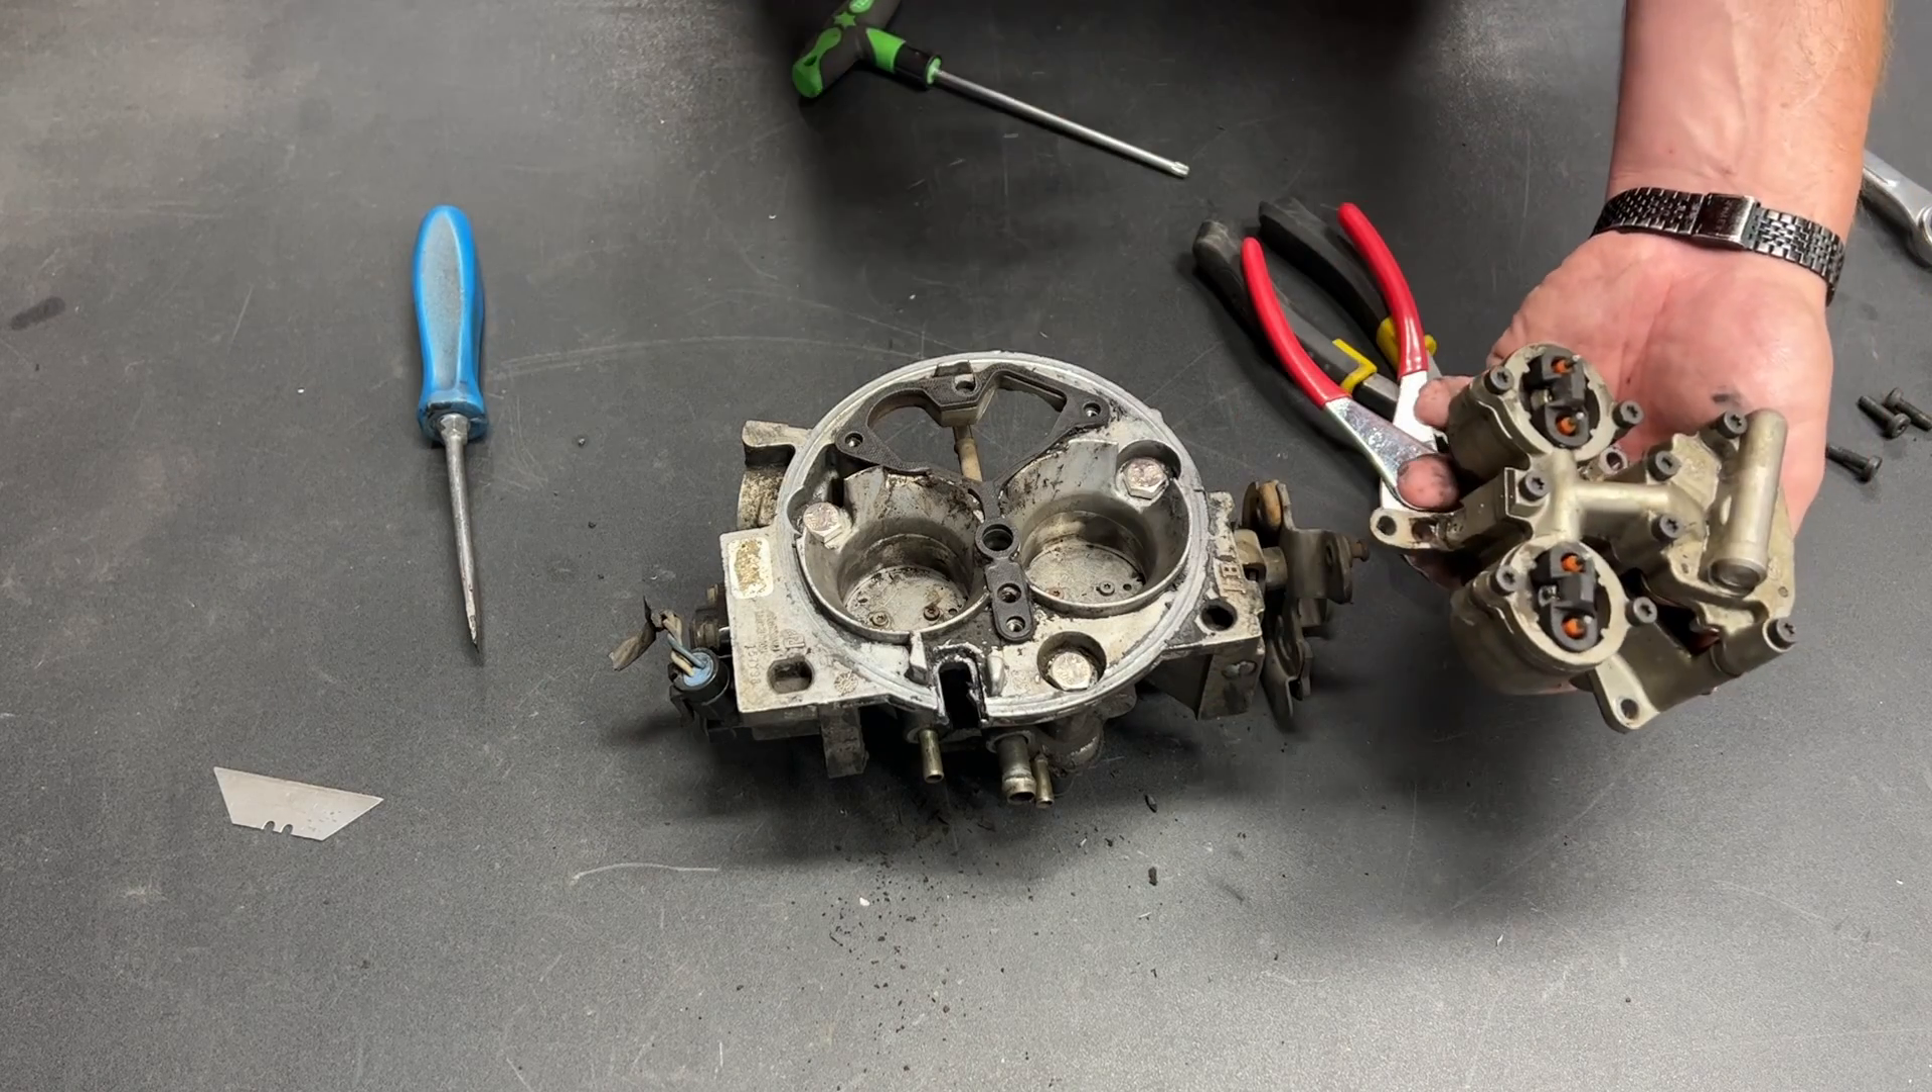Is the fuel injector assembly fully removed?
Yes.